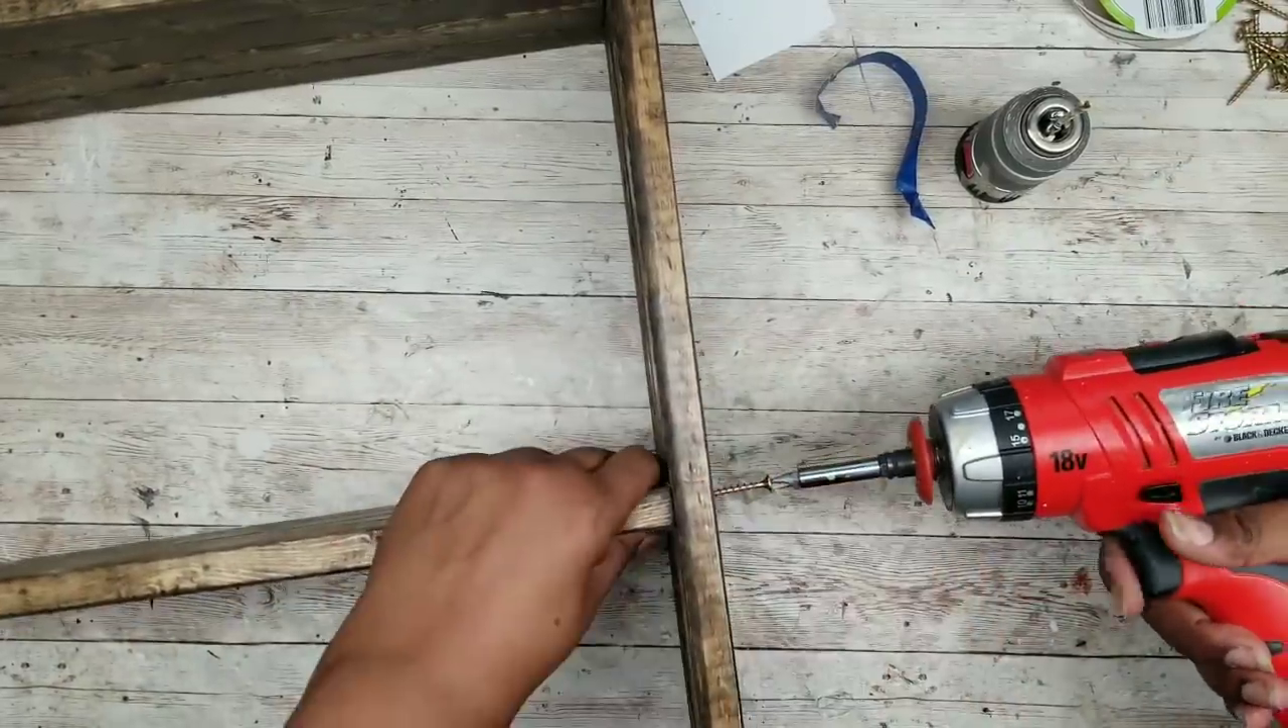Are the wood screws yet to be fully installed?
Yes.